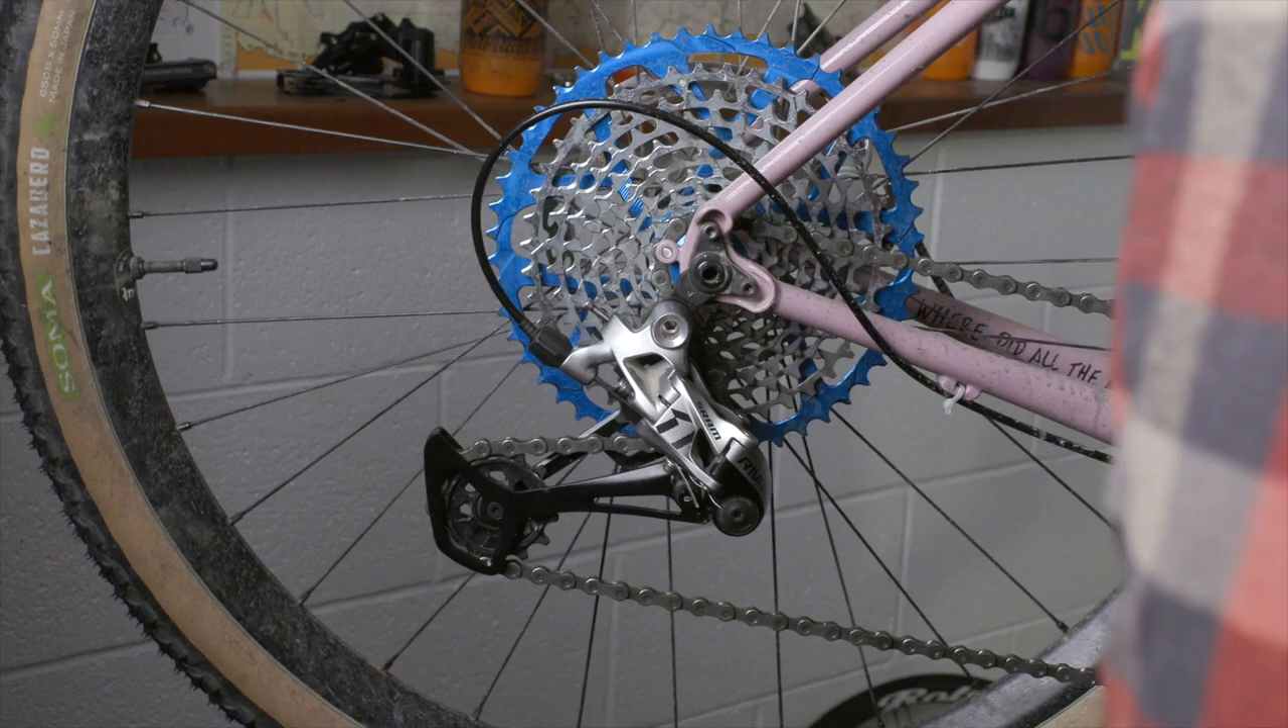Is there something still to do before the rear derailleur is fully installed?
No.